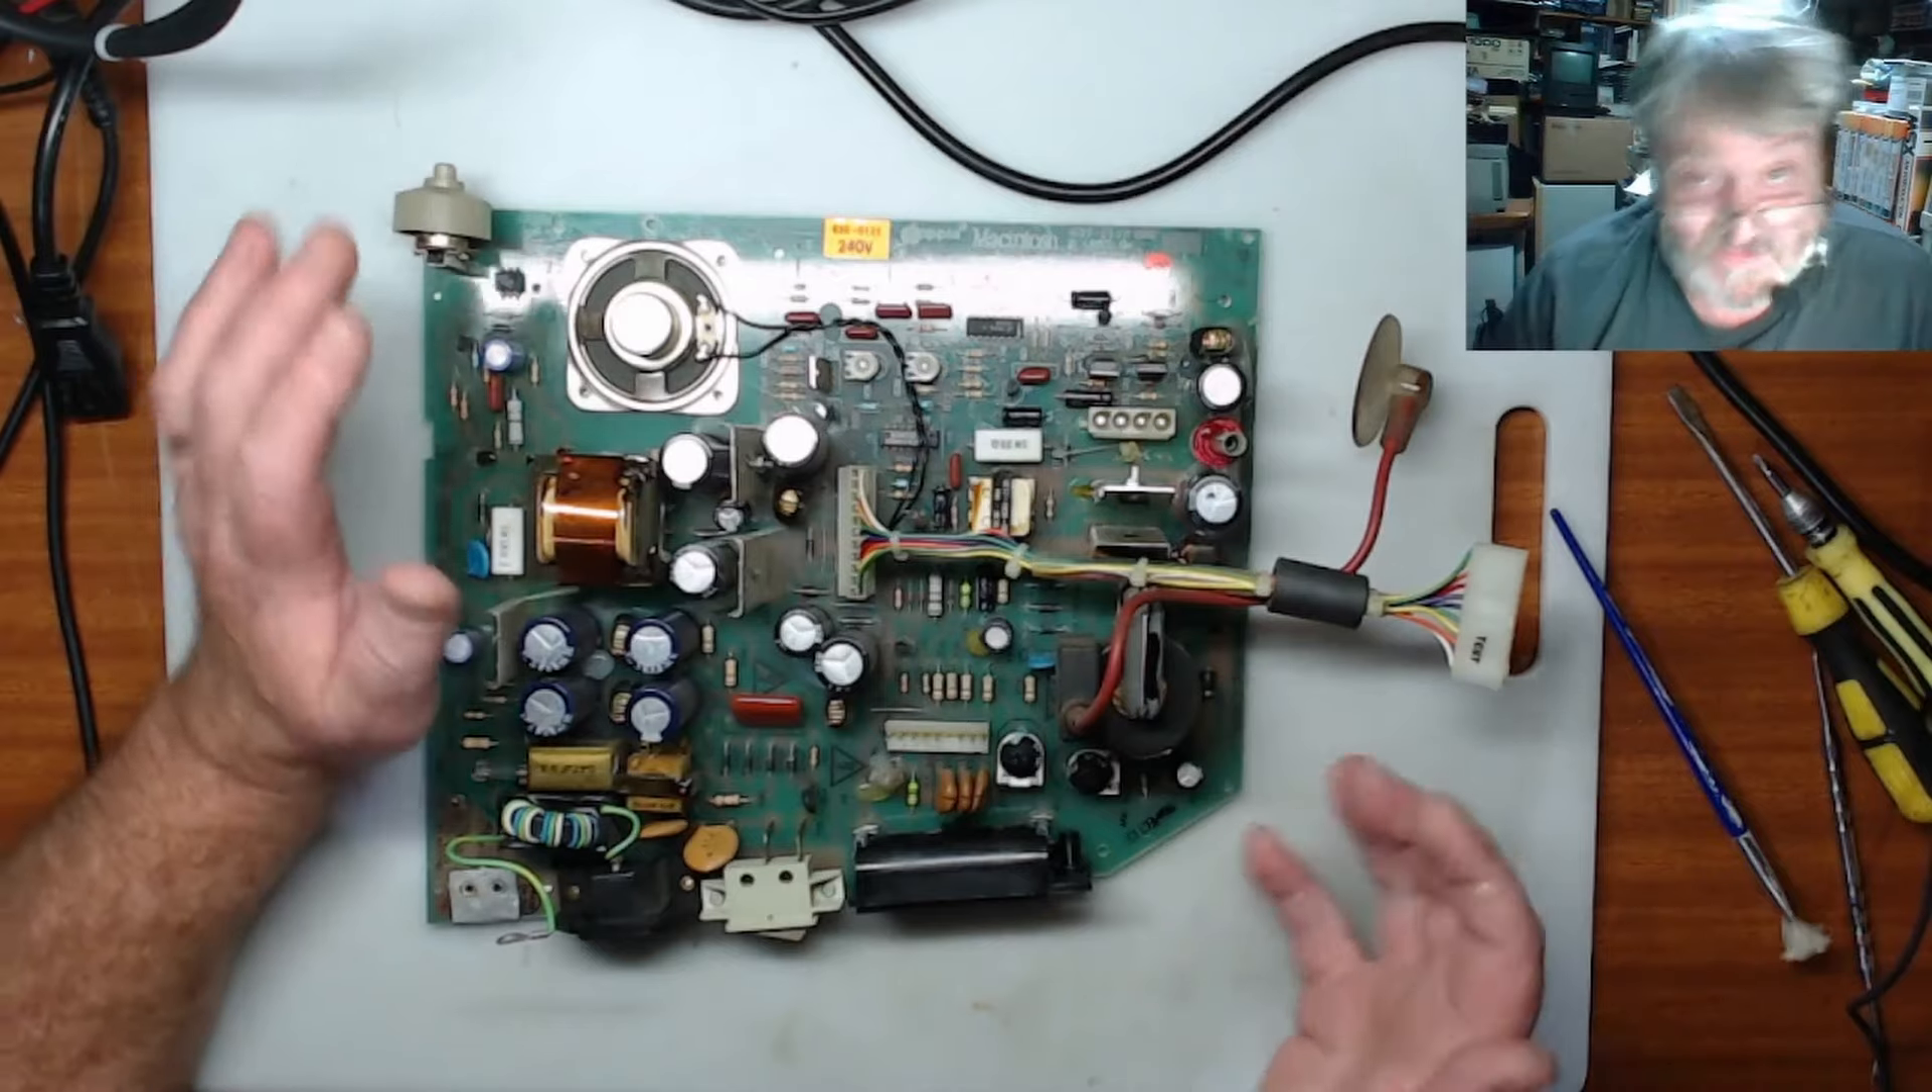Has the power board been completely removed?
Yes.